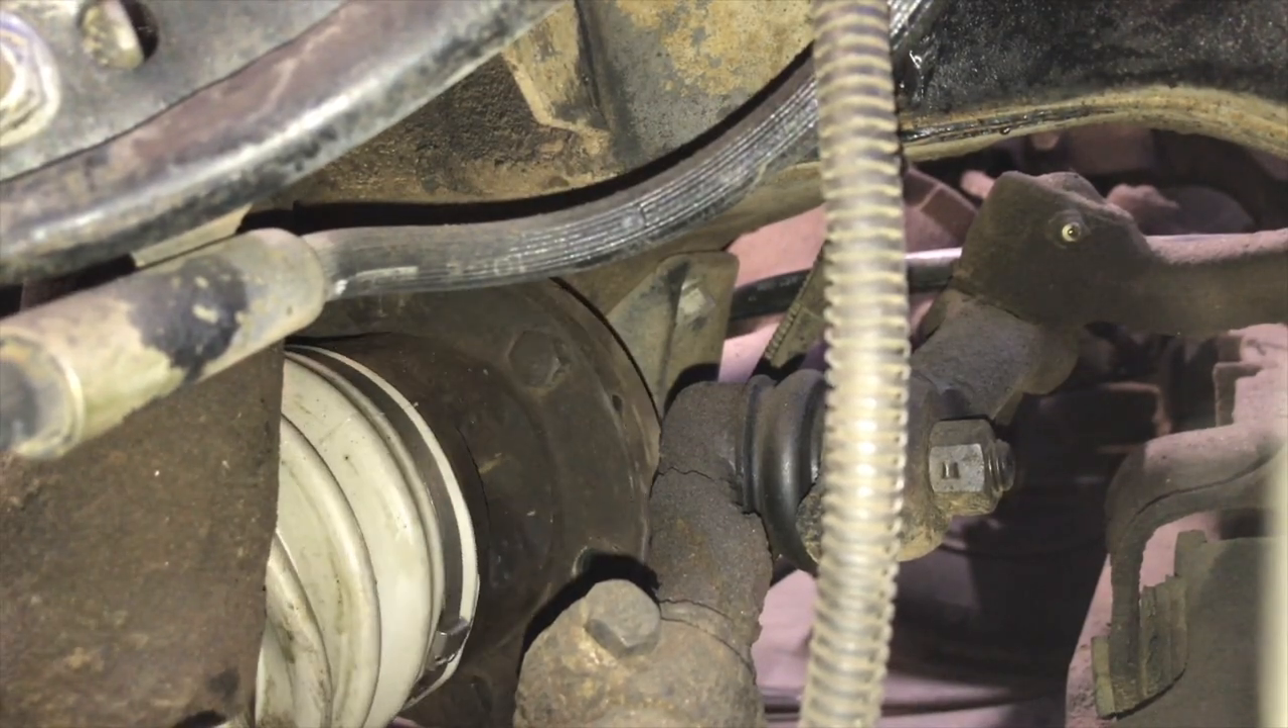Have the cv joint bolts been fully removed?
No.